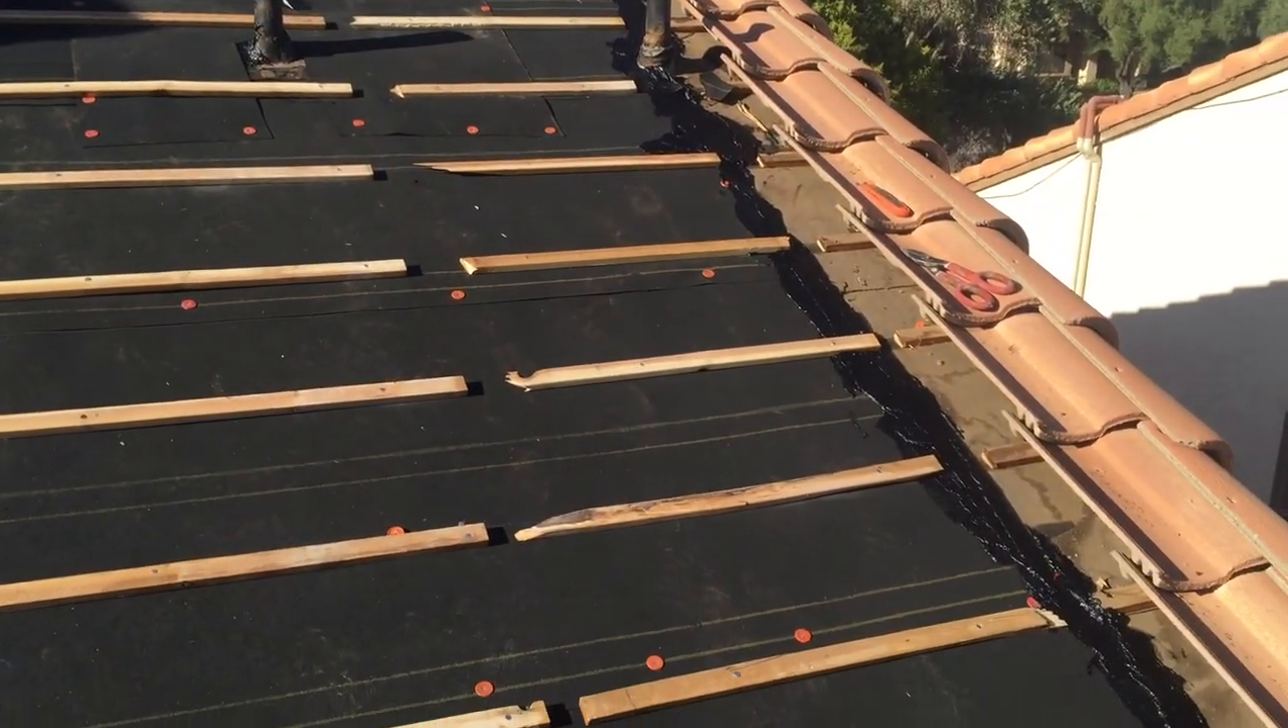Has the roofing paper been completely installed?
Yes.